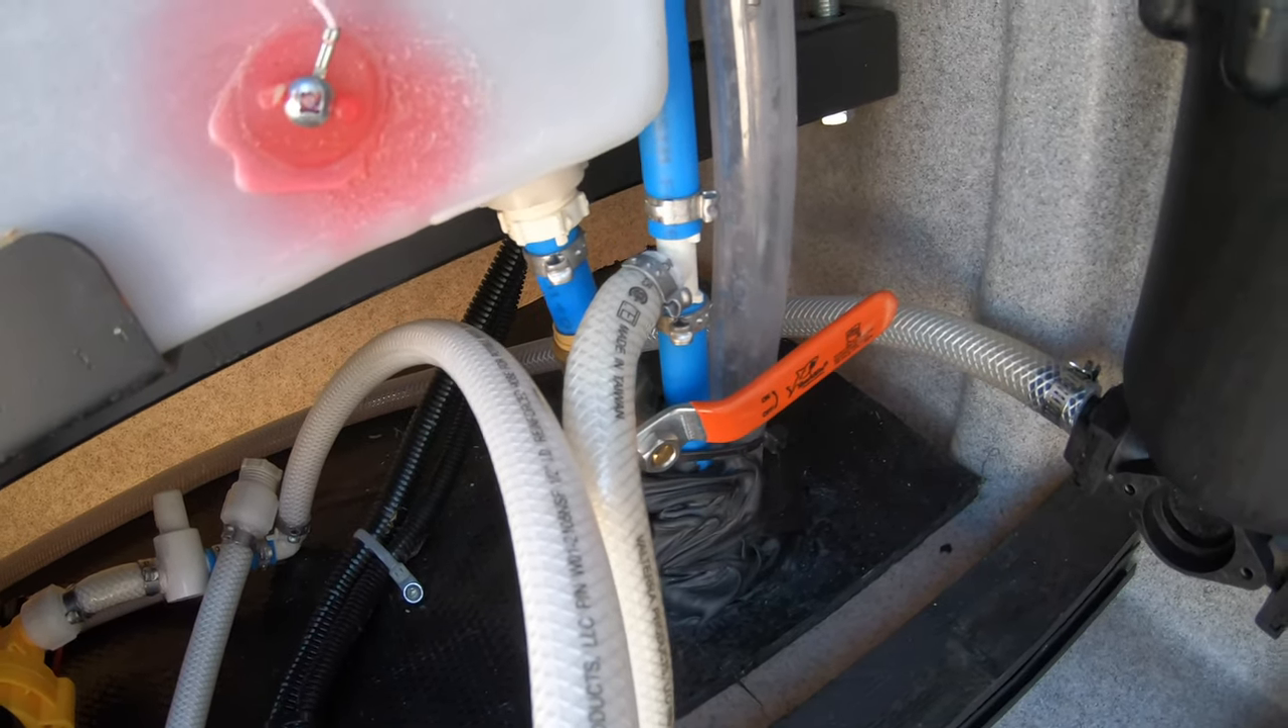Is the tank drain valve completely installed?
Yes.